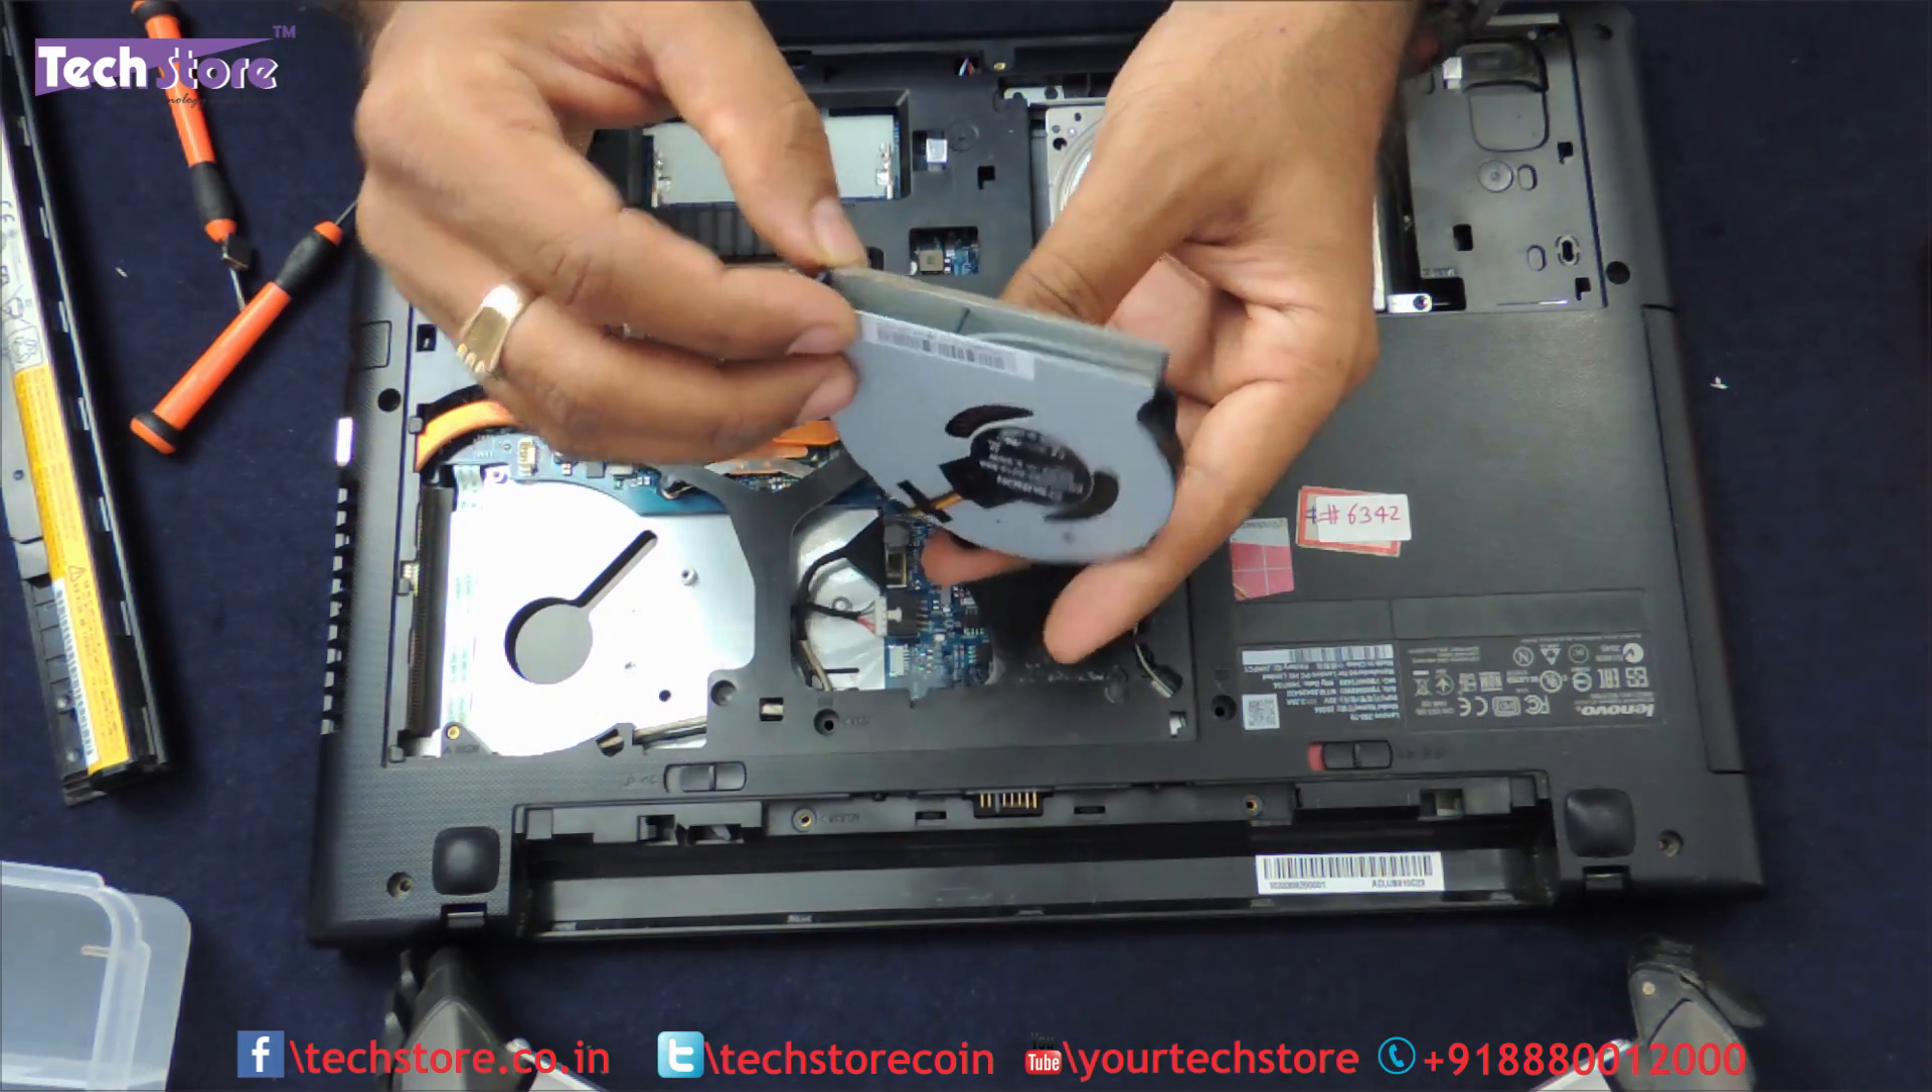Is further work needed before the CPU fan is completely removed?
No.